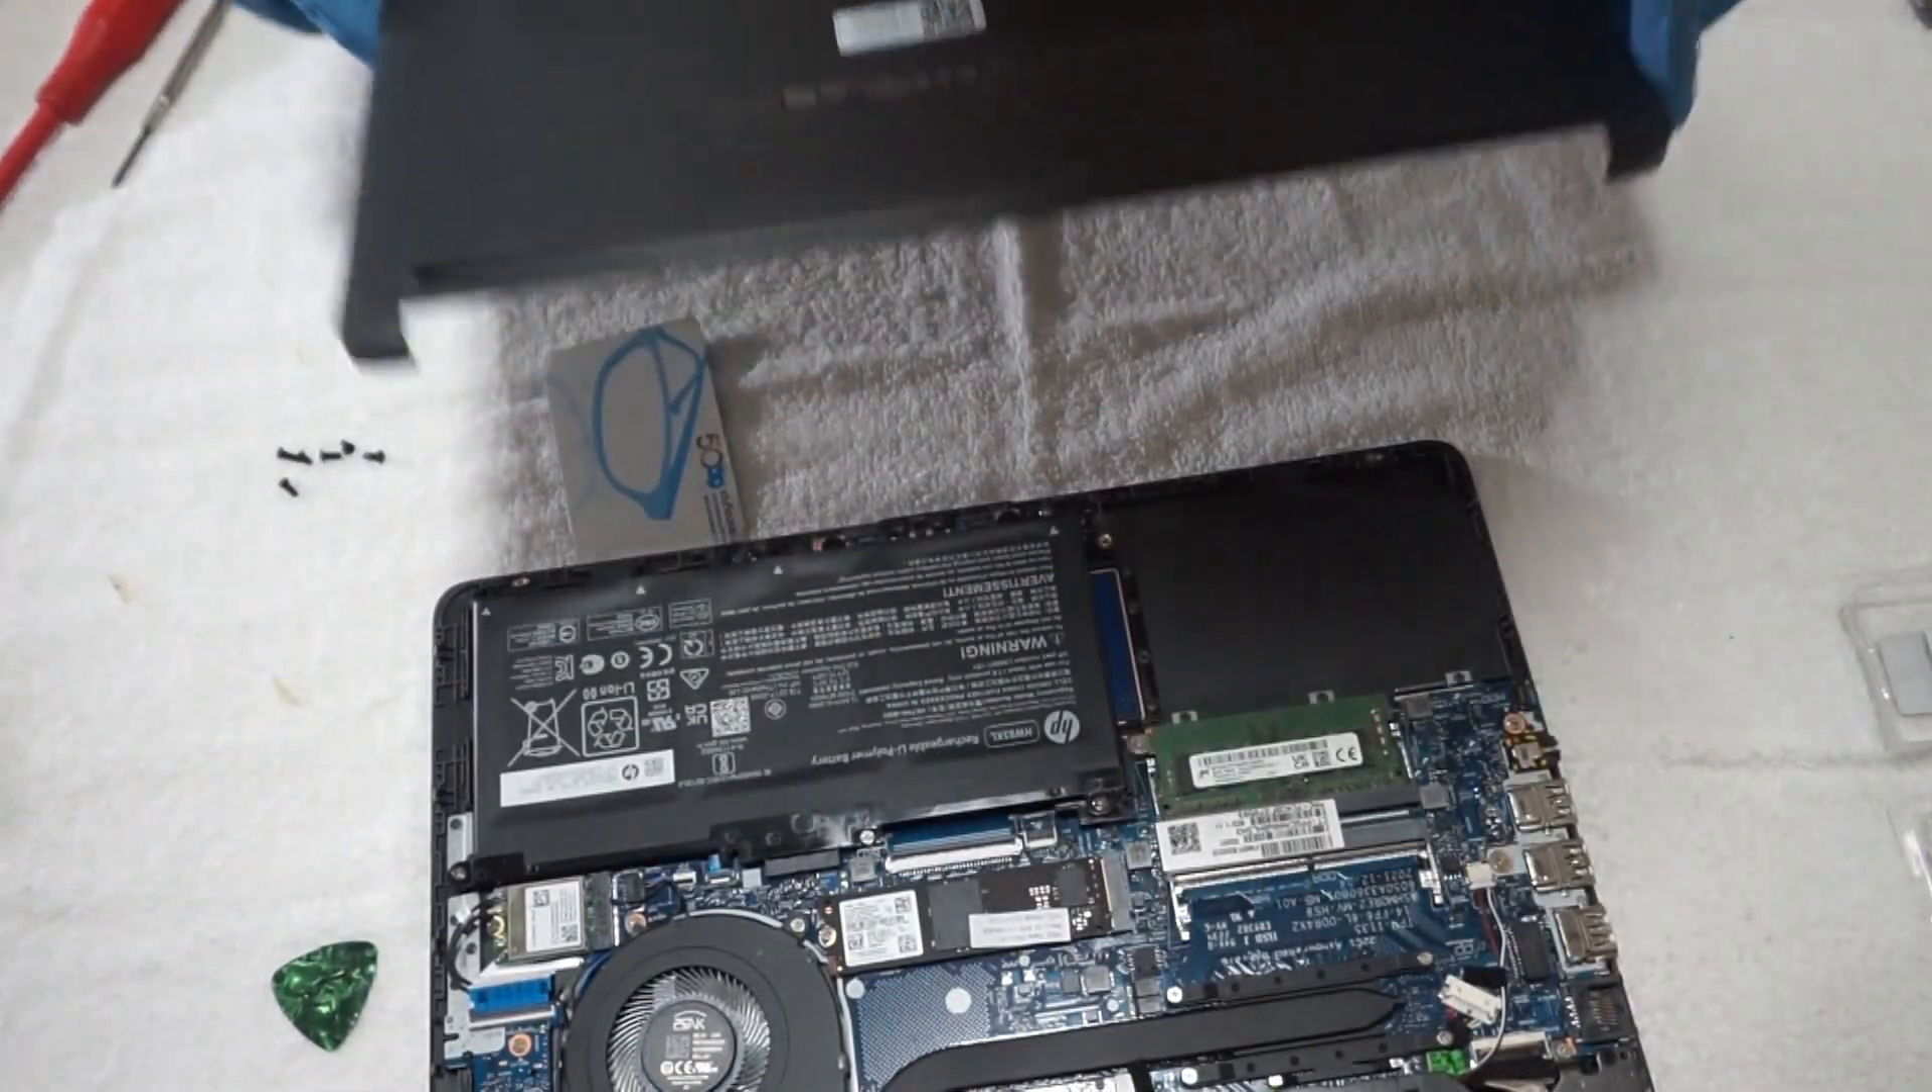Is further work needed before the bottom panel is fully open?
No.